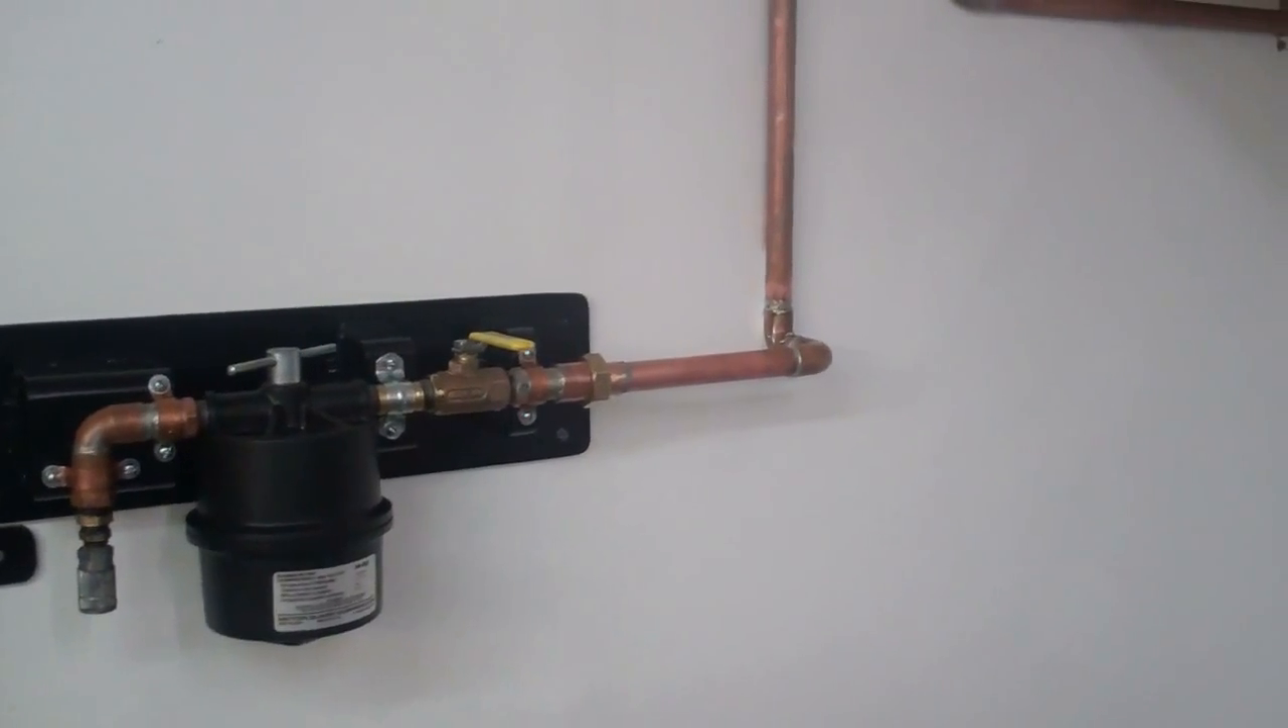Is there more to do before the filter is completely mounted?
No.